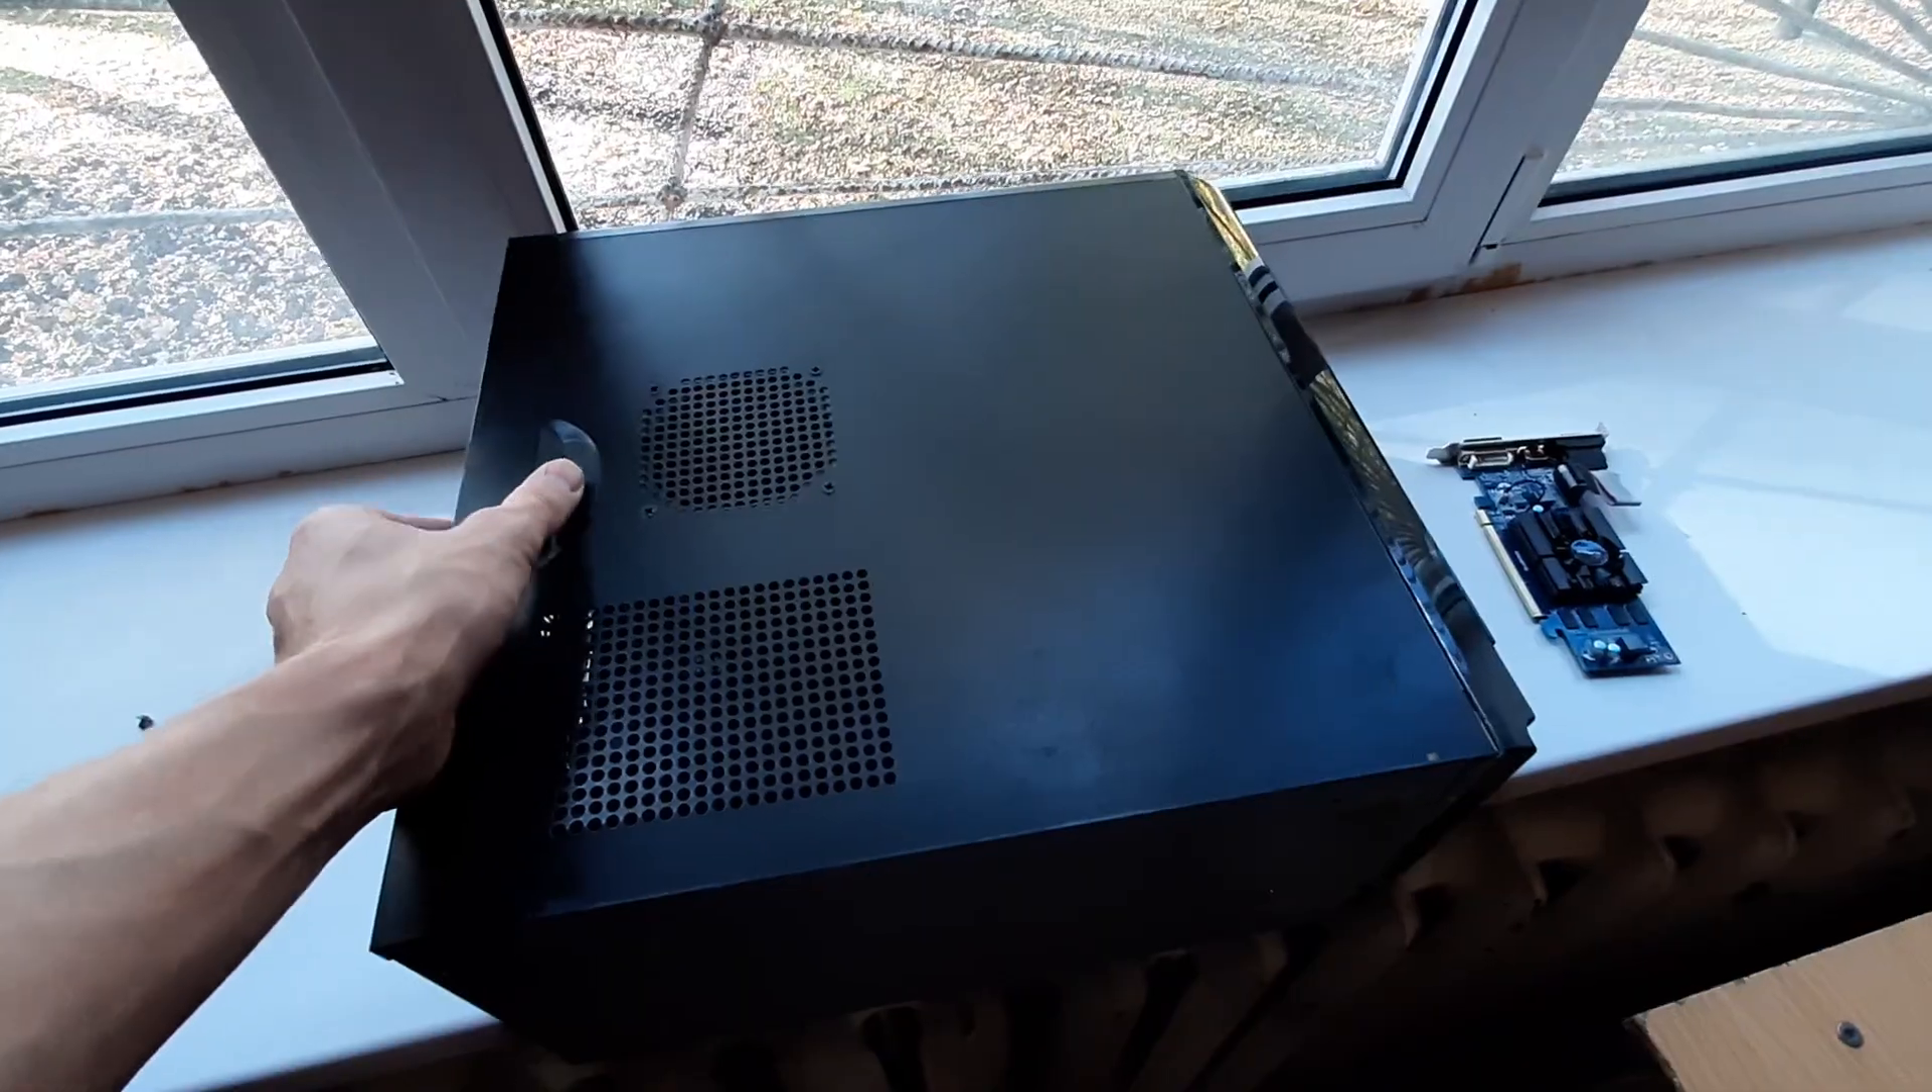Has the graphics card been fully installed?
No.